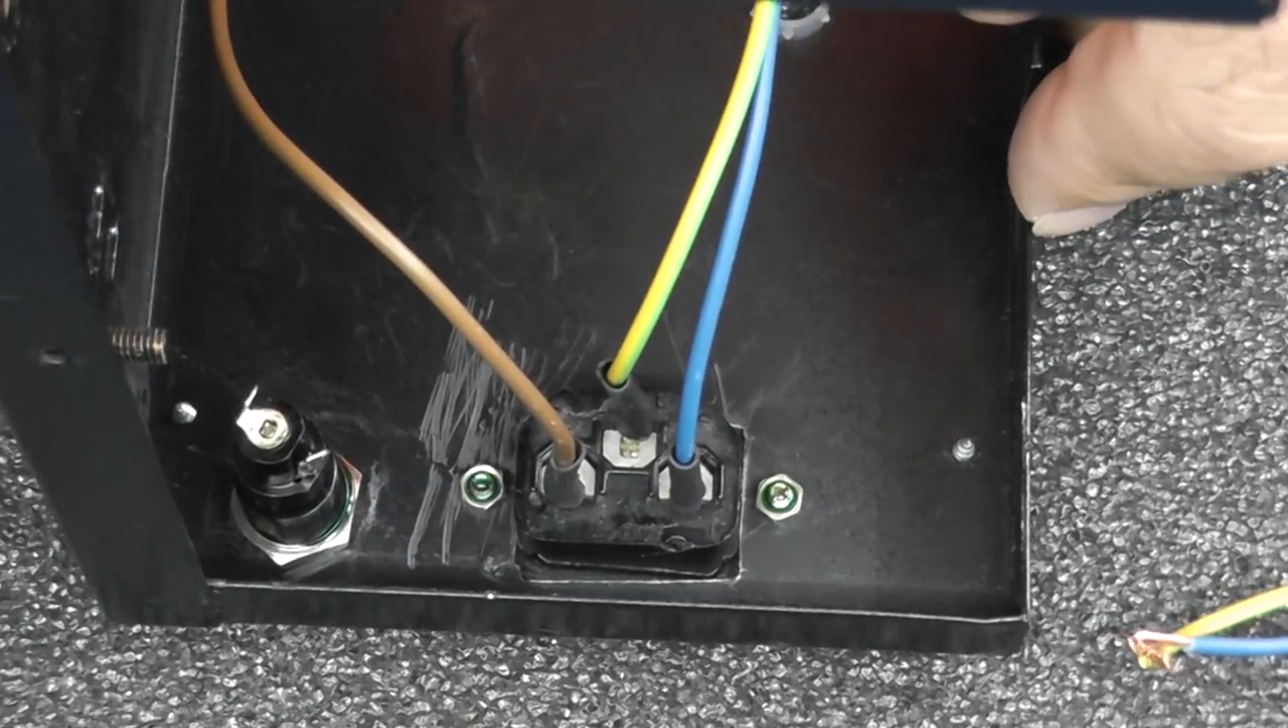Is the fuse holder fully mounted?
Yes.